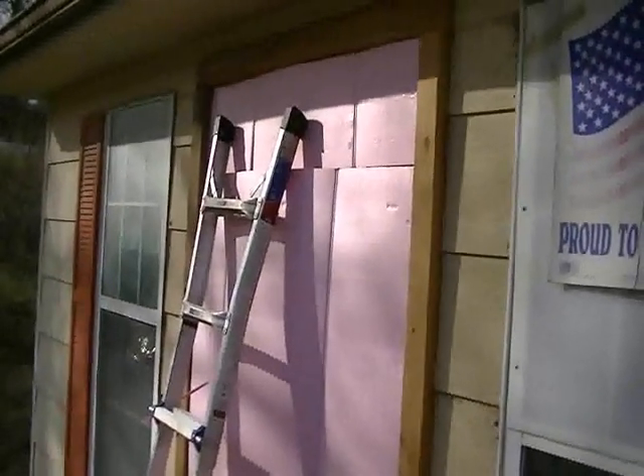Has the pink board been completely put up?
Yes.